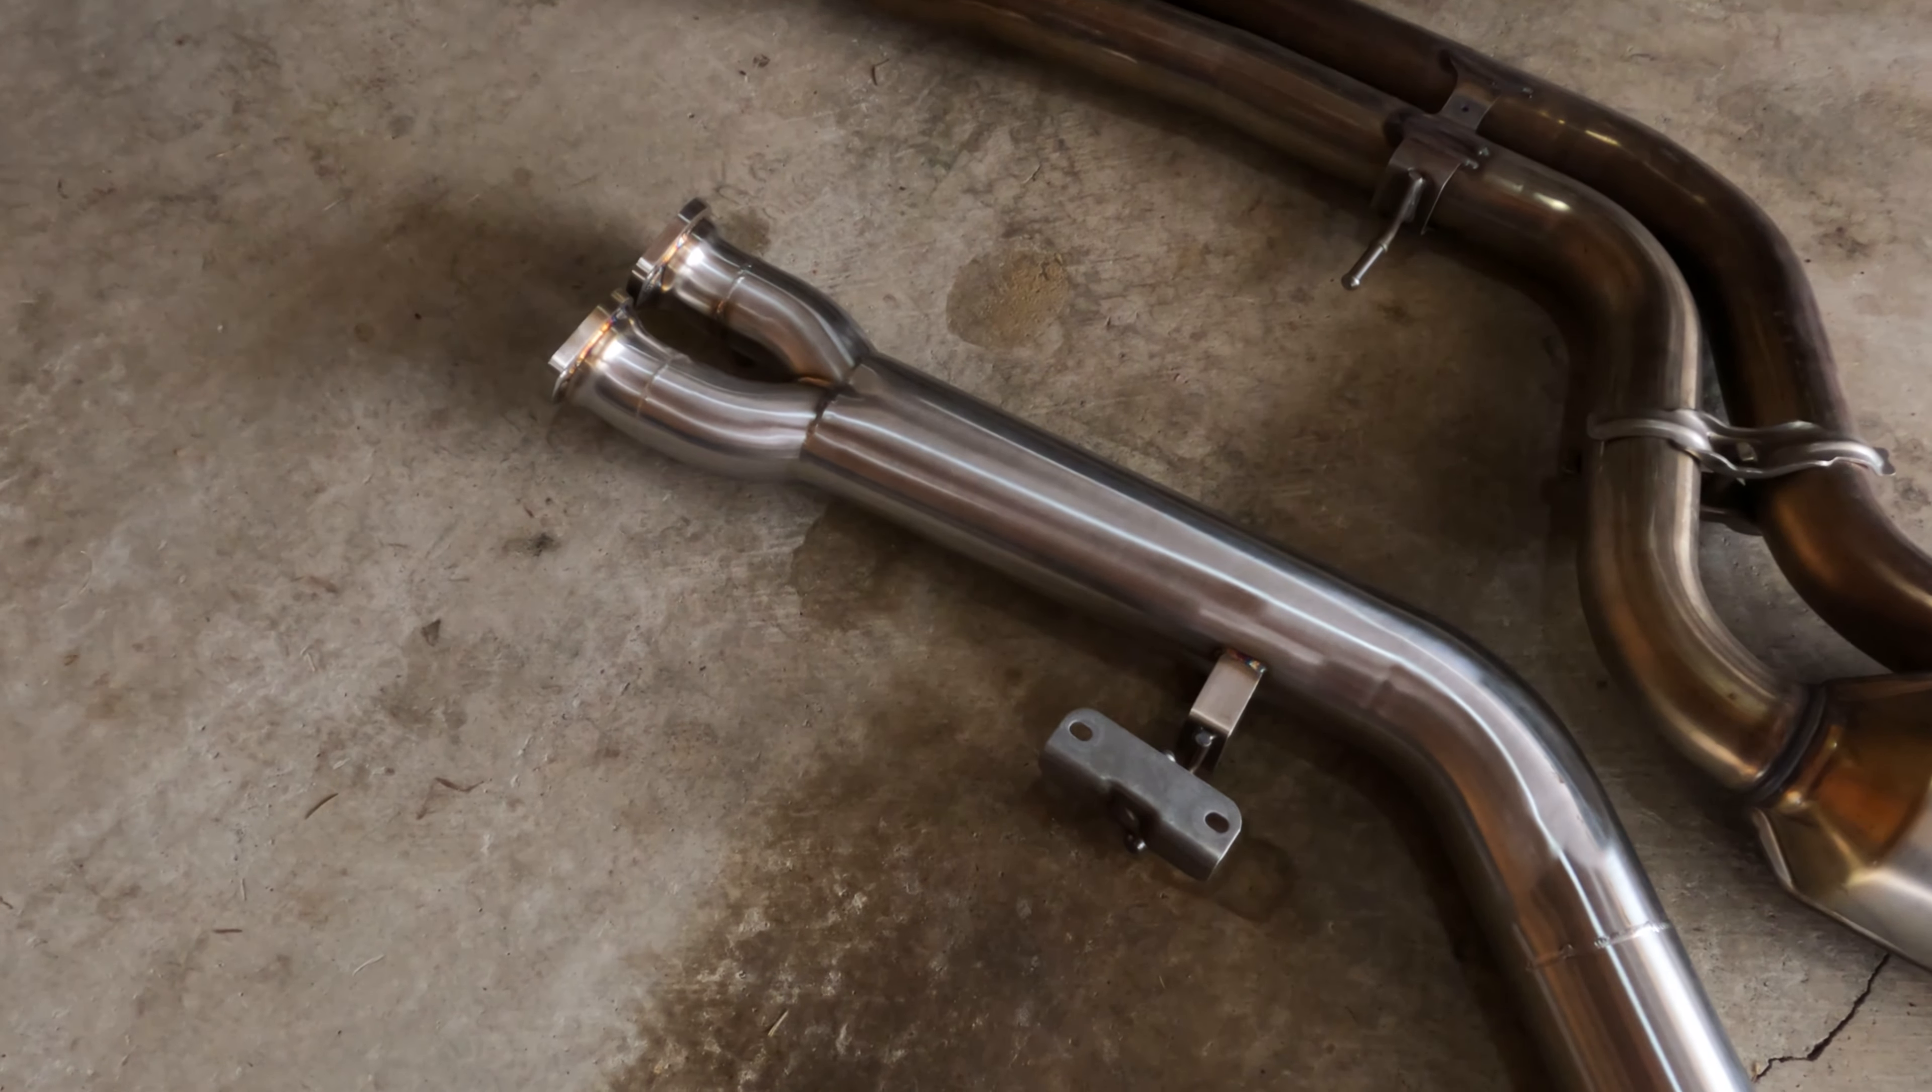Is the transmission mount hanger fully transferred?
Yes.